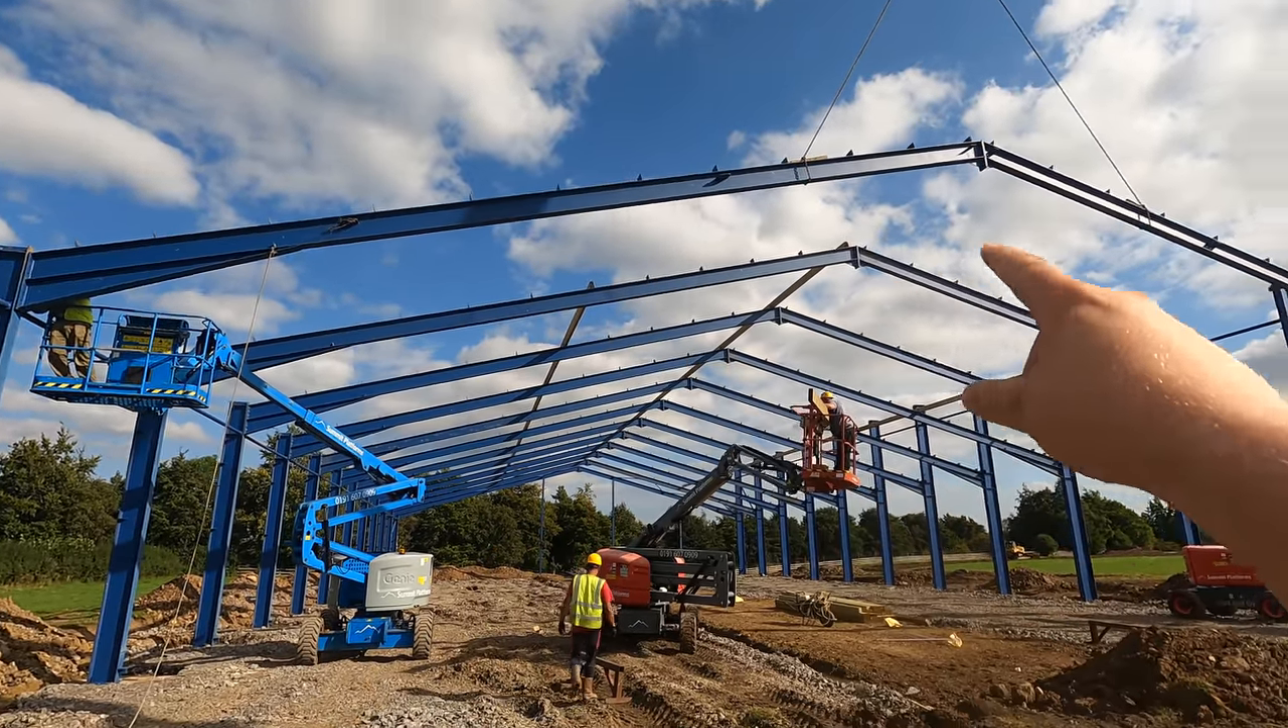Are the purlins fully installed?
No.